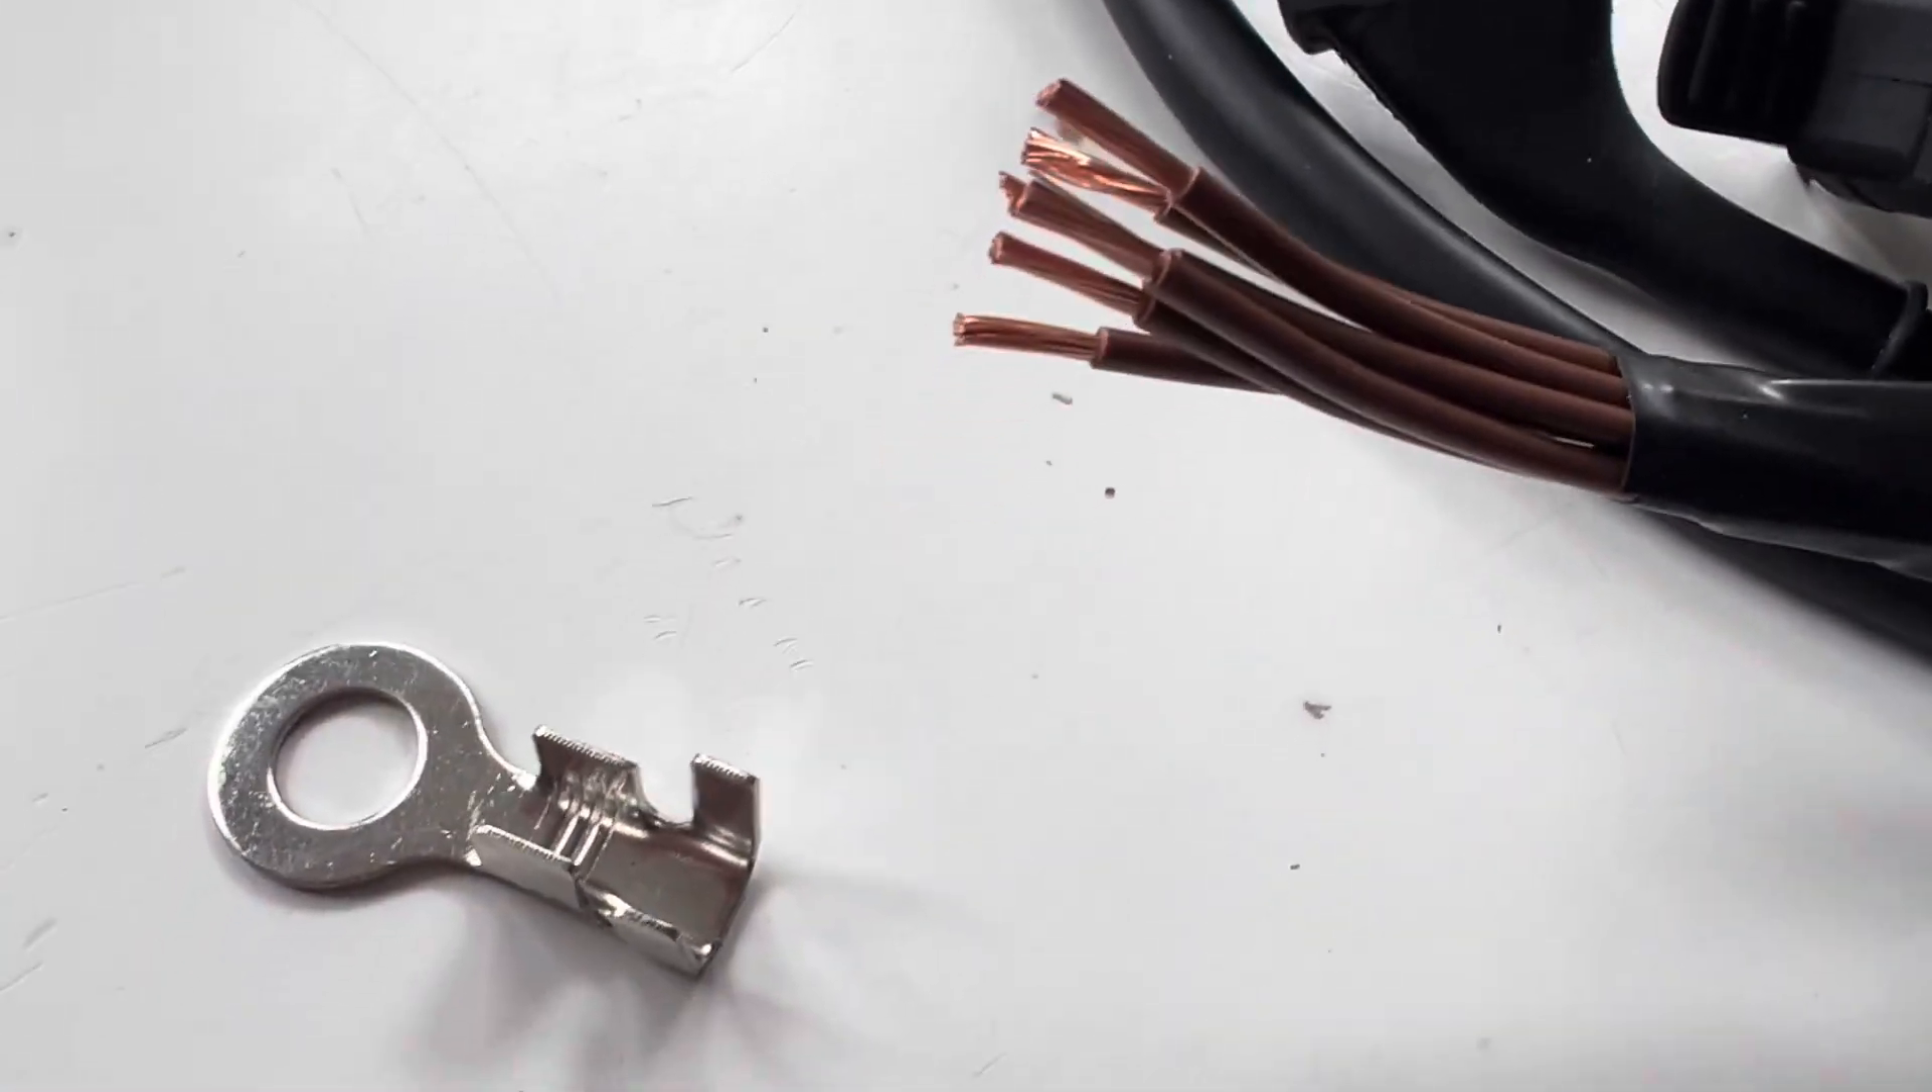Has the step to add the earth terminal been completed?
No.